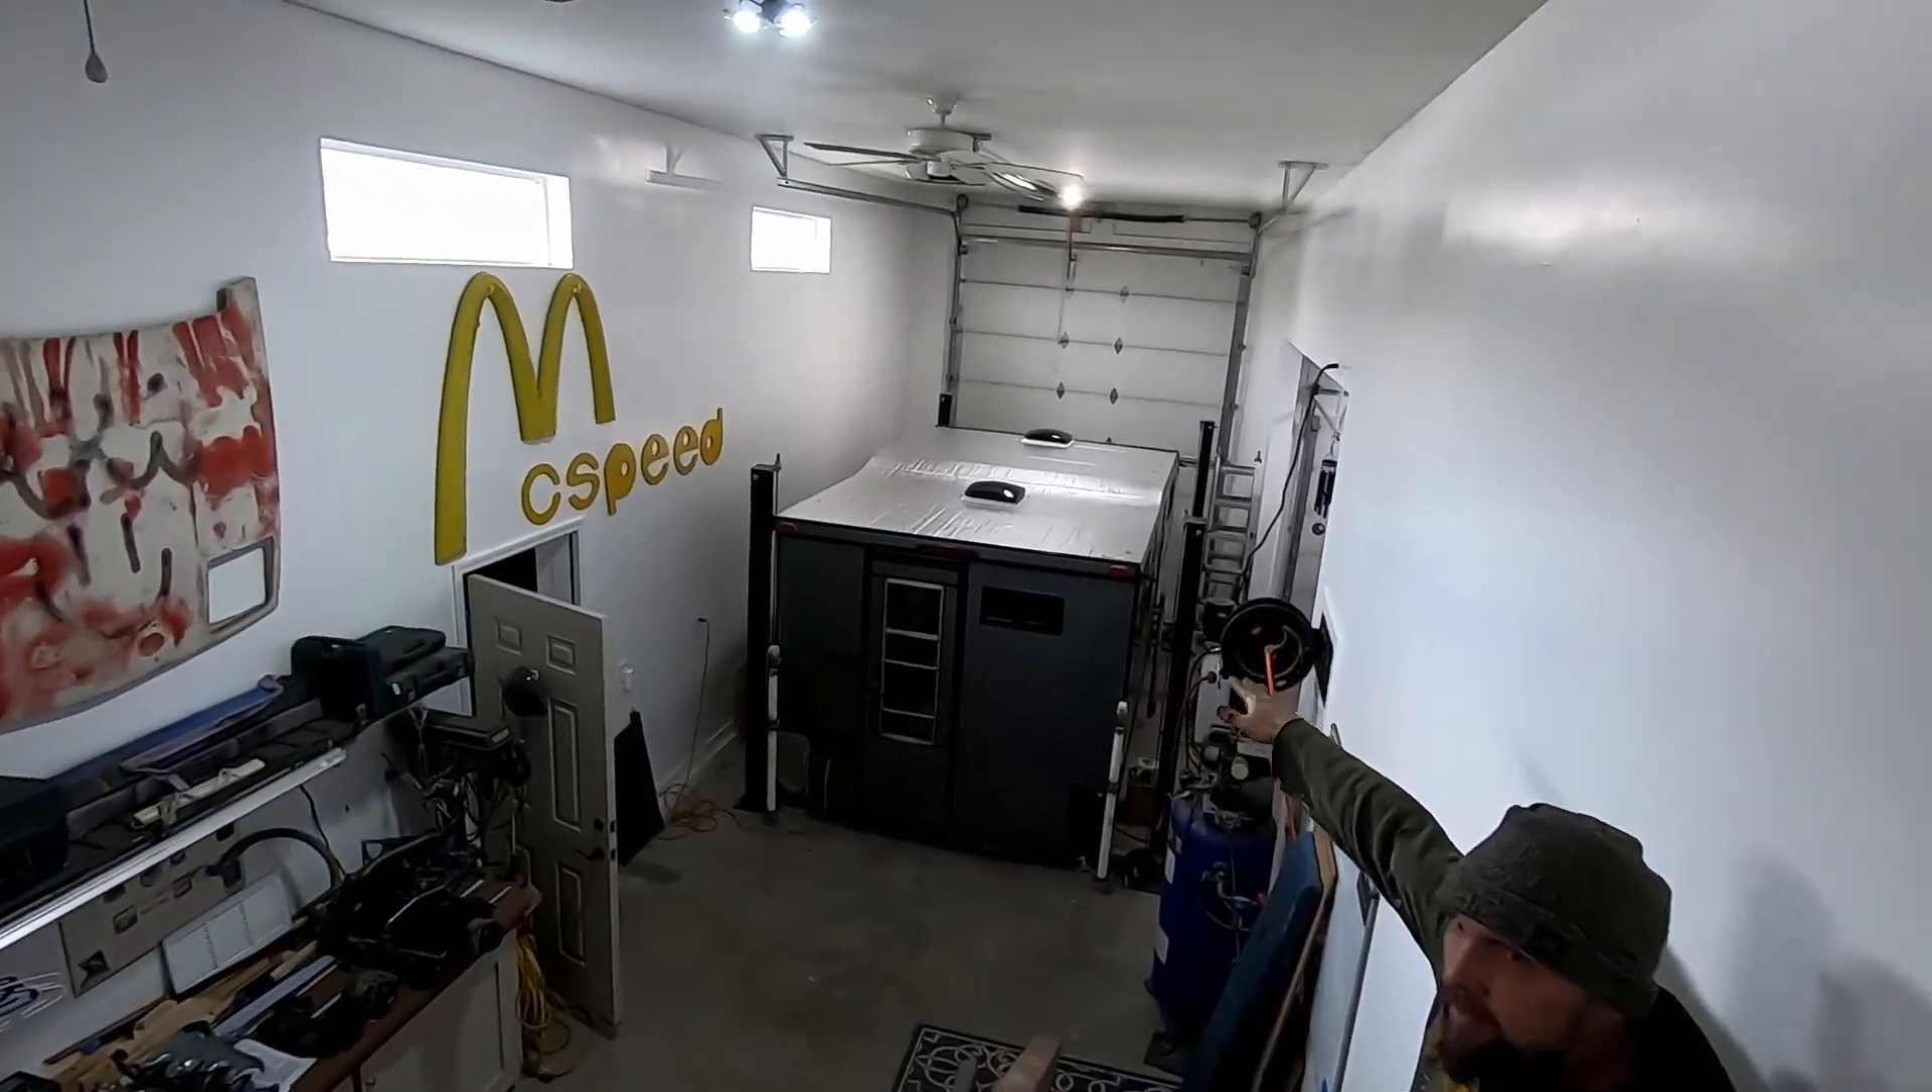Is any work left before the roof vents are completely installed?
No.